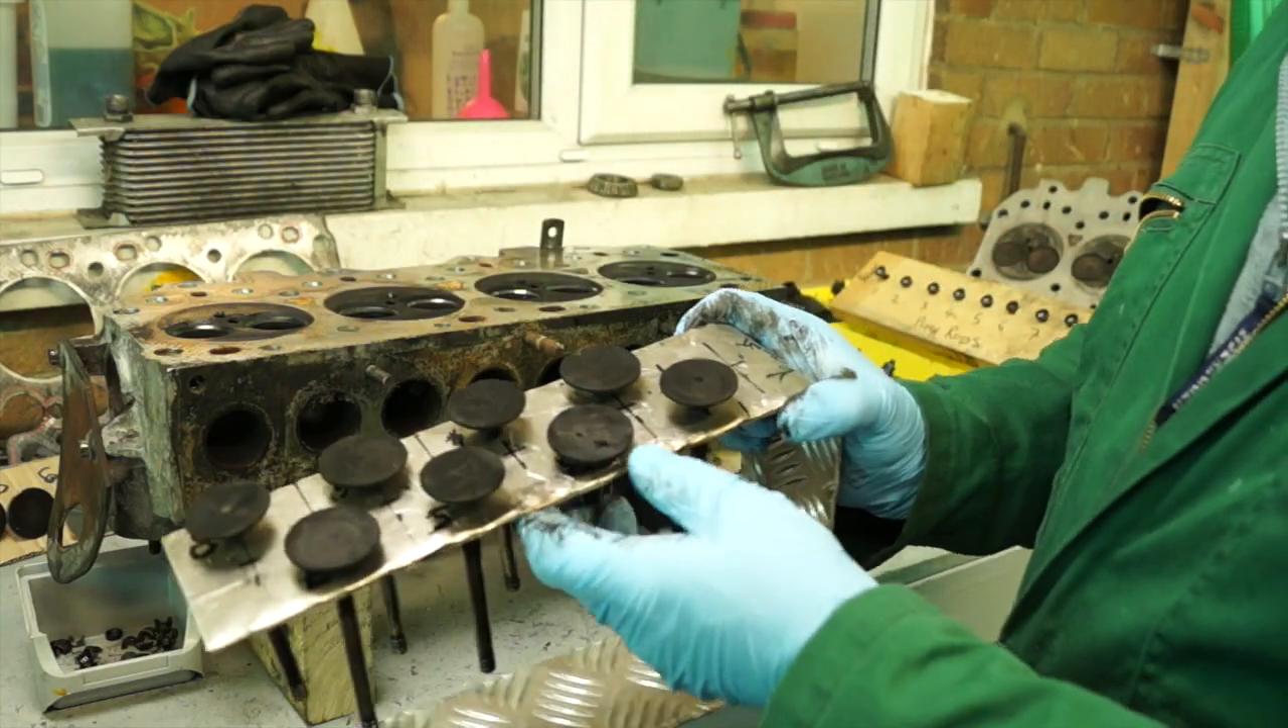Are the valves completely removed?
Yes.